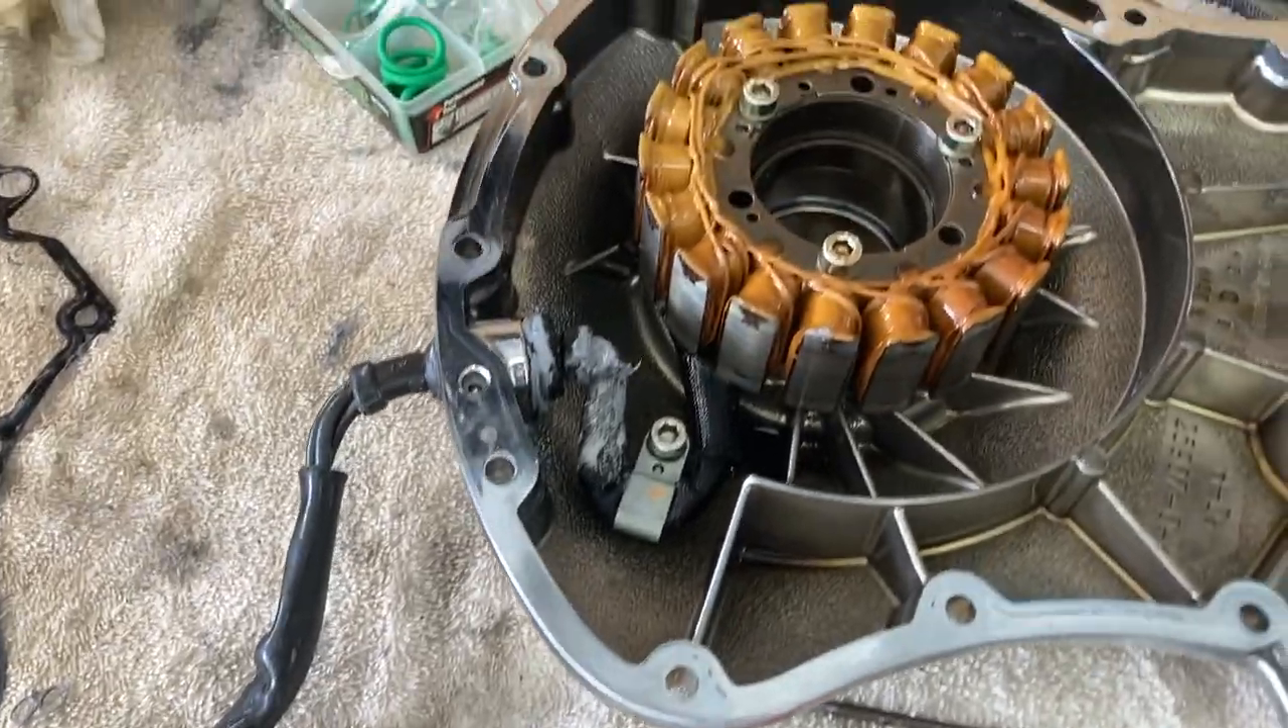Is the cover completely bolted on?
No.